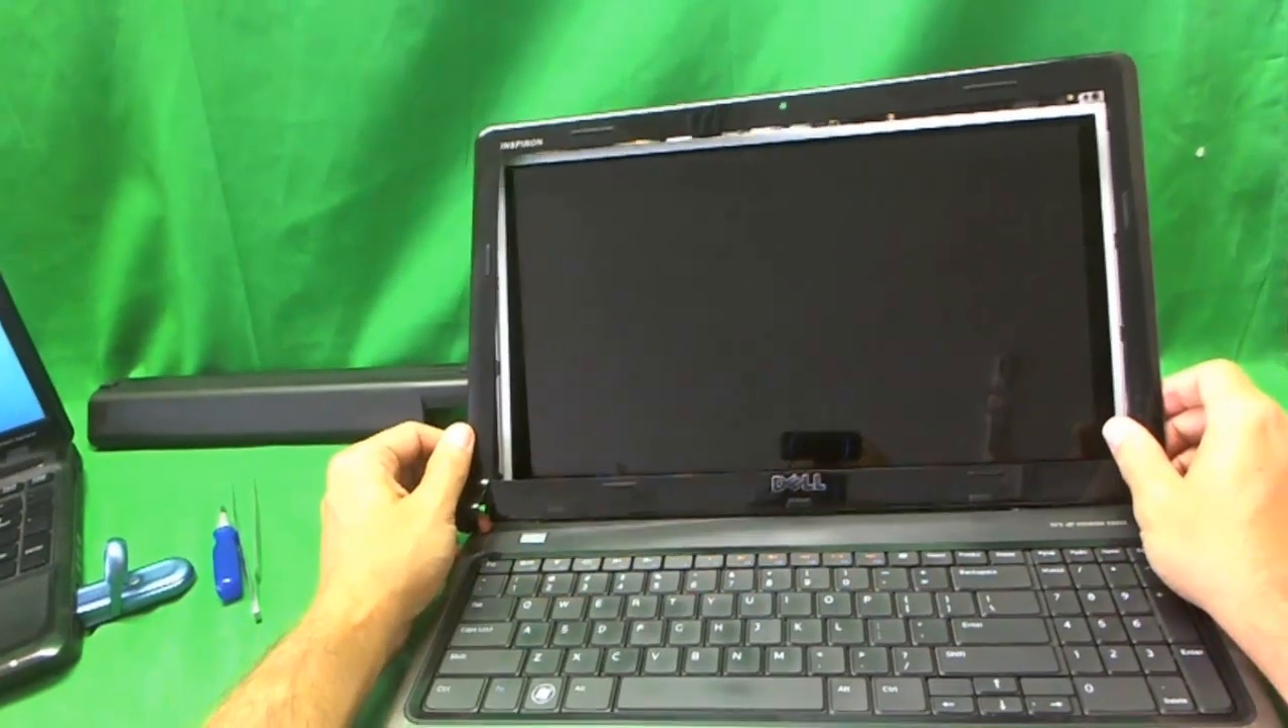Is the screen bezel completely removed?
No.